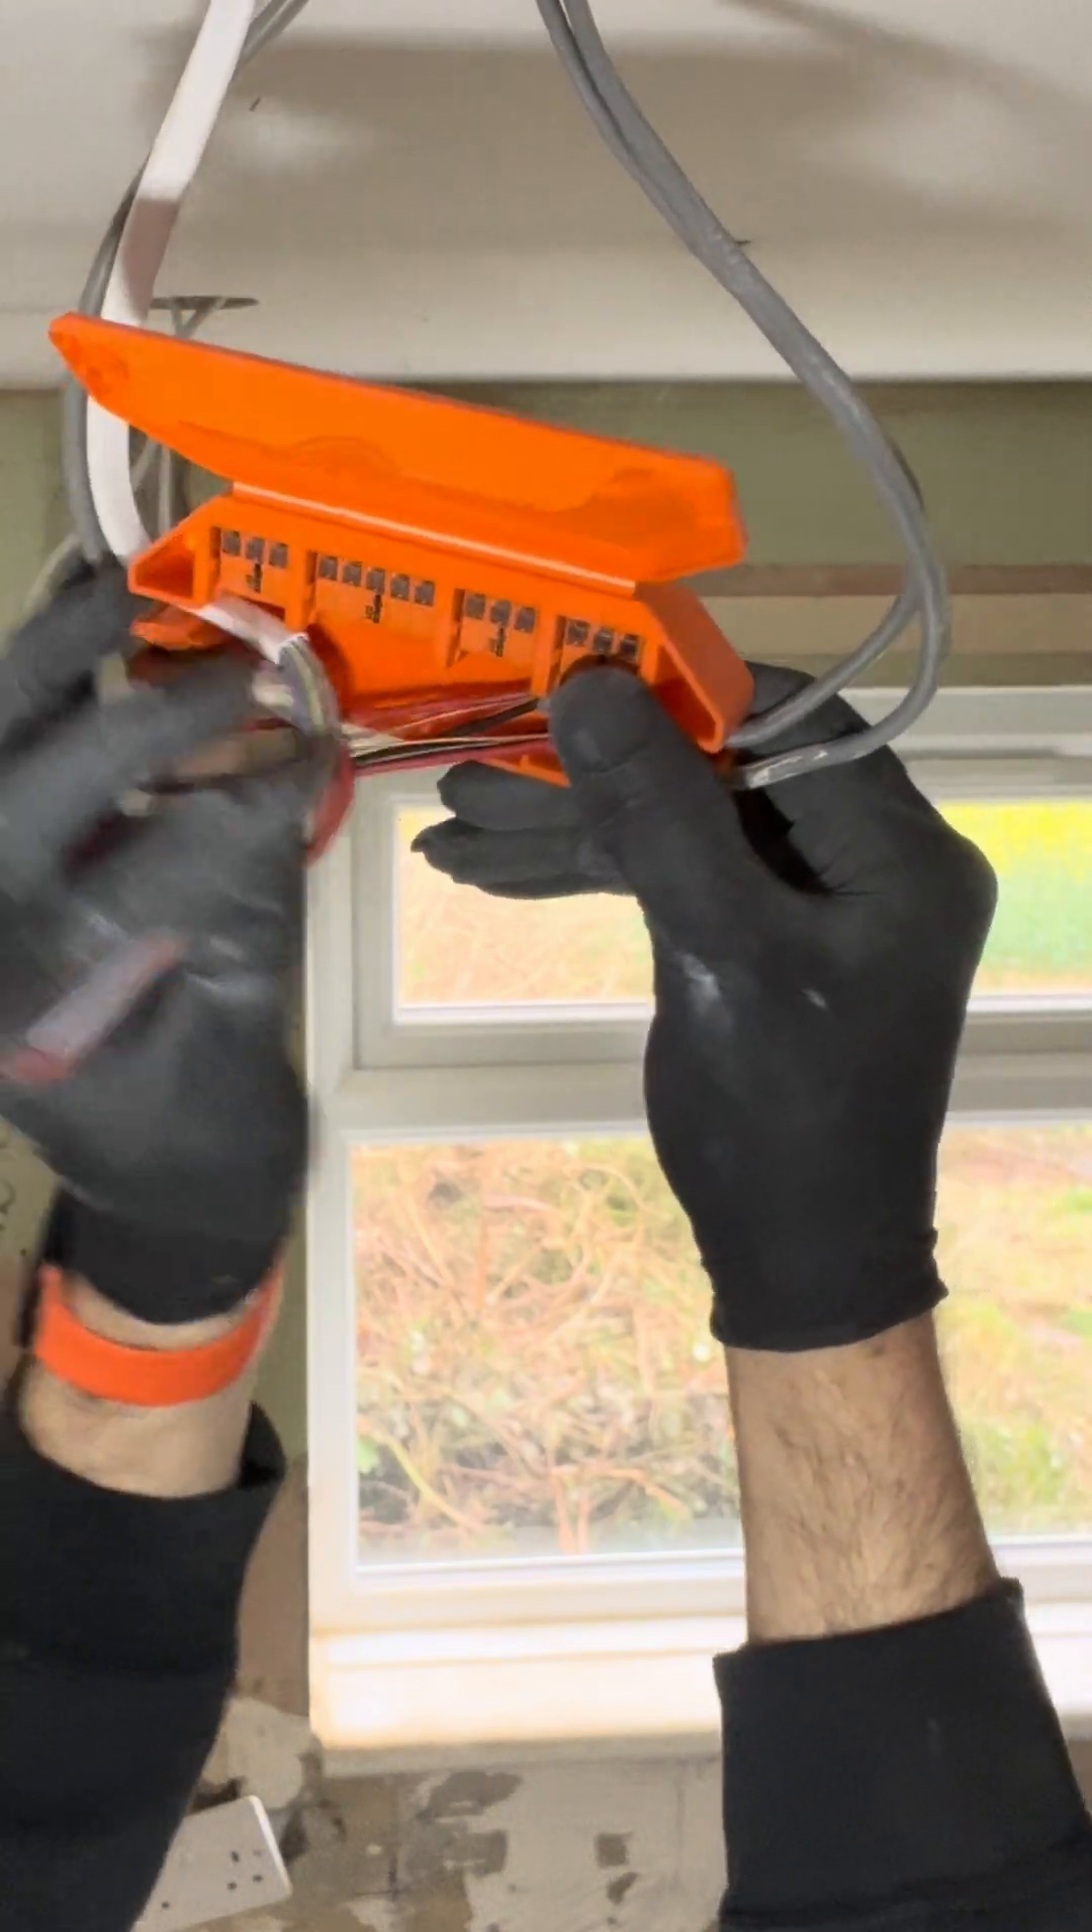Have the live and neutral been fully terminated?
No.